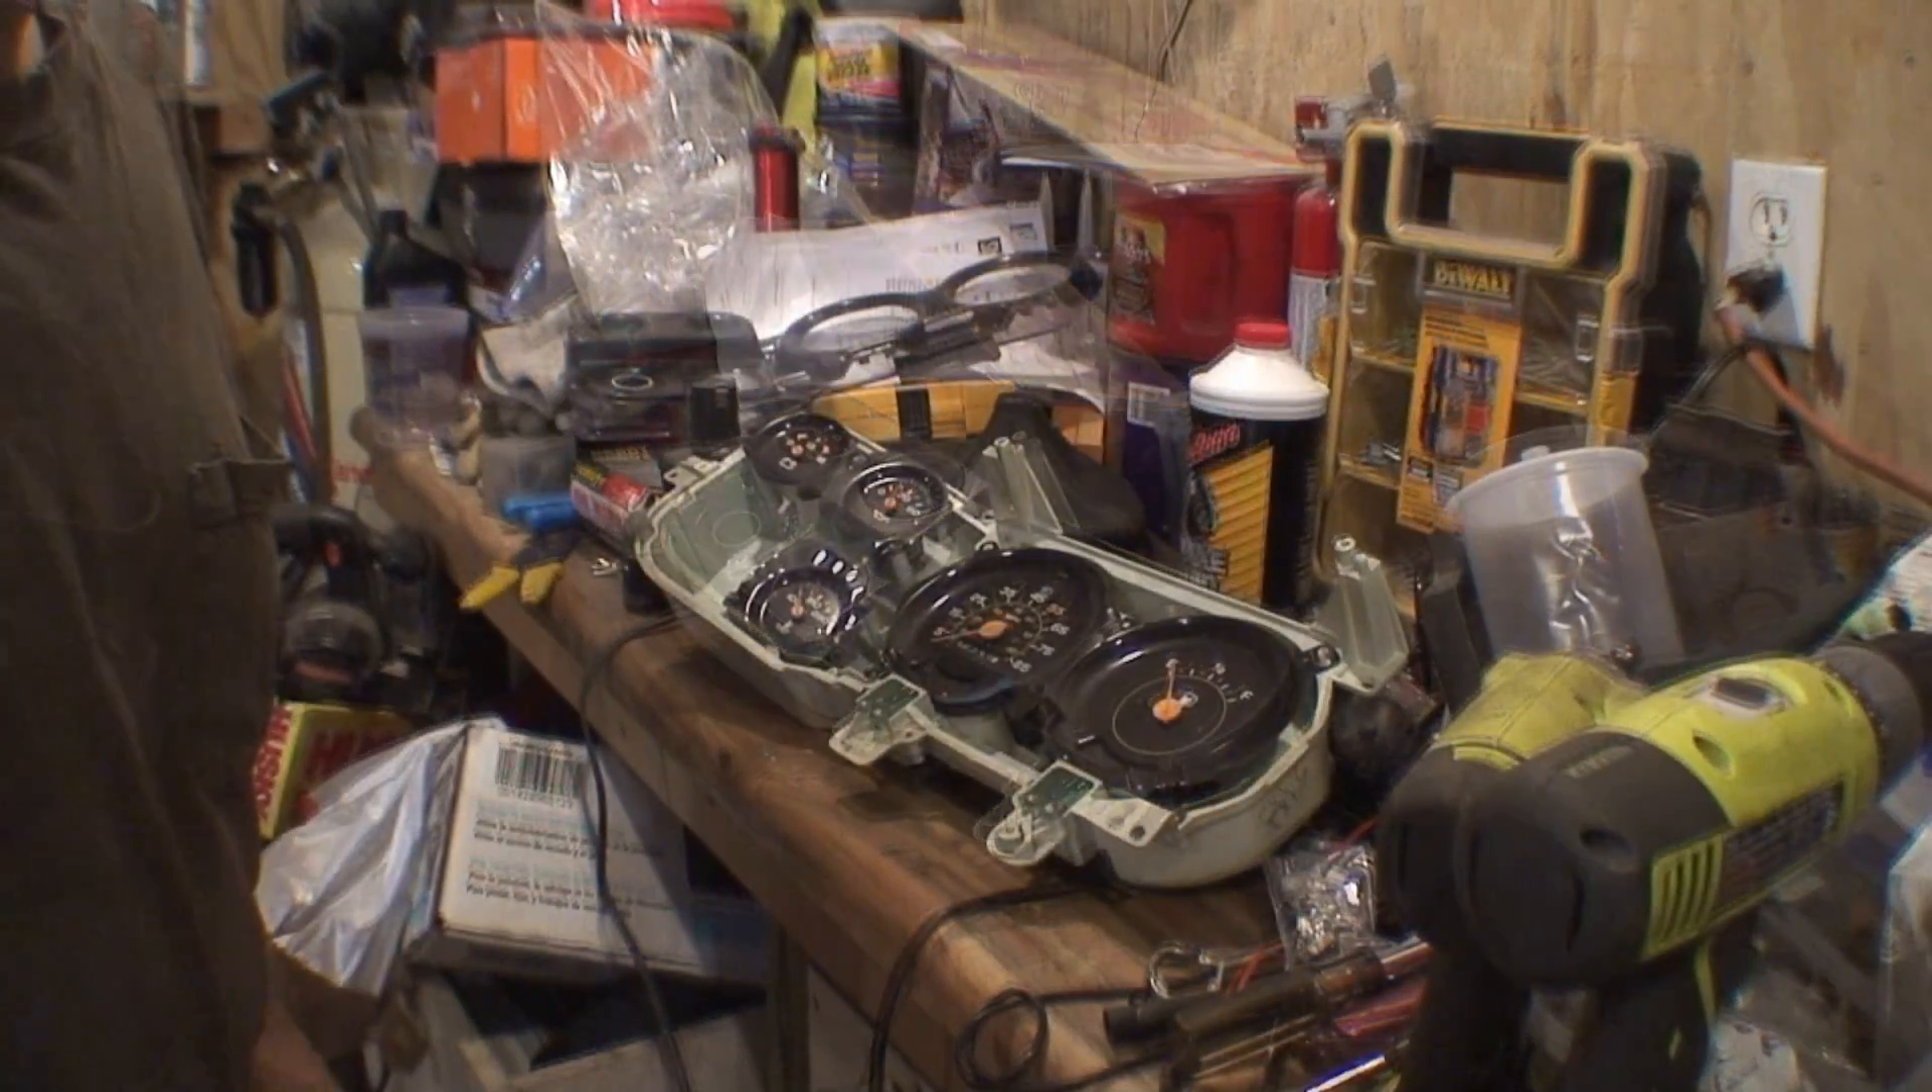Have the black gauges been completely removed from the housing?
No.